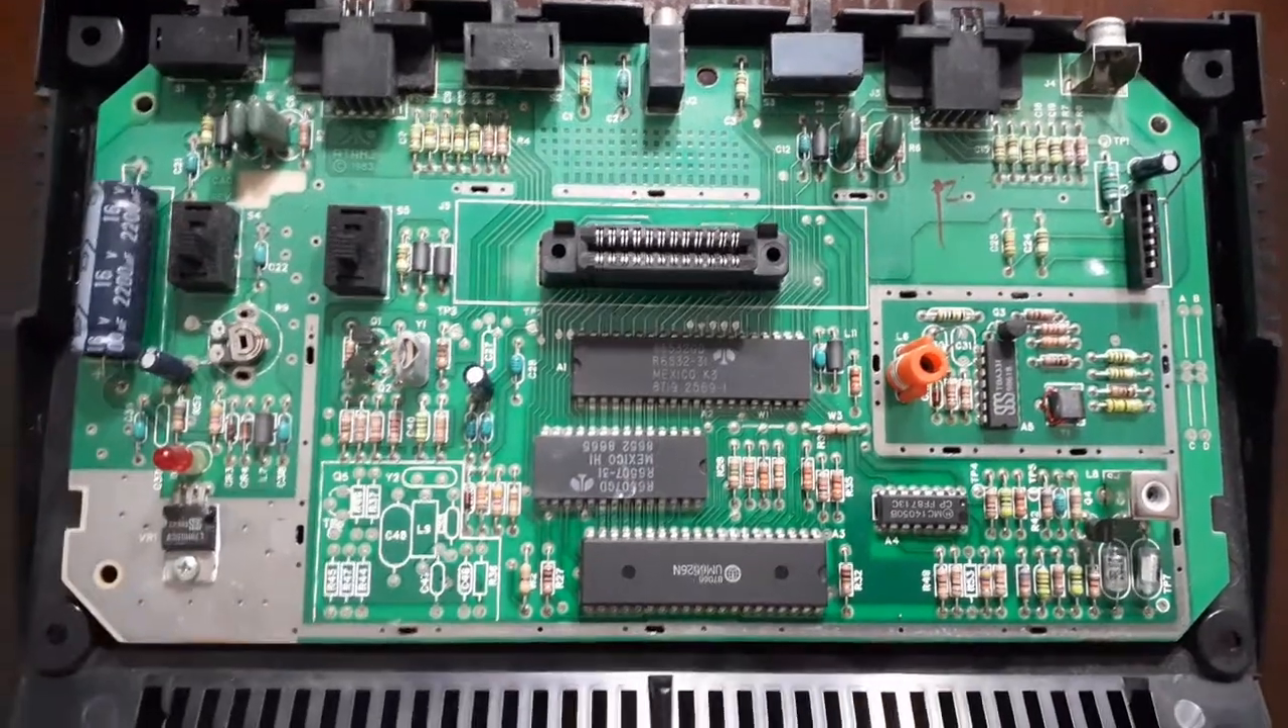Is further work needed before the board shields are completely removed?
No.